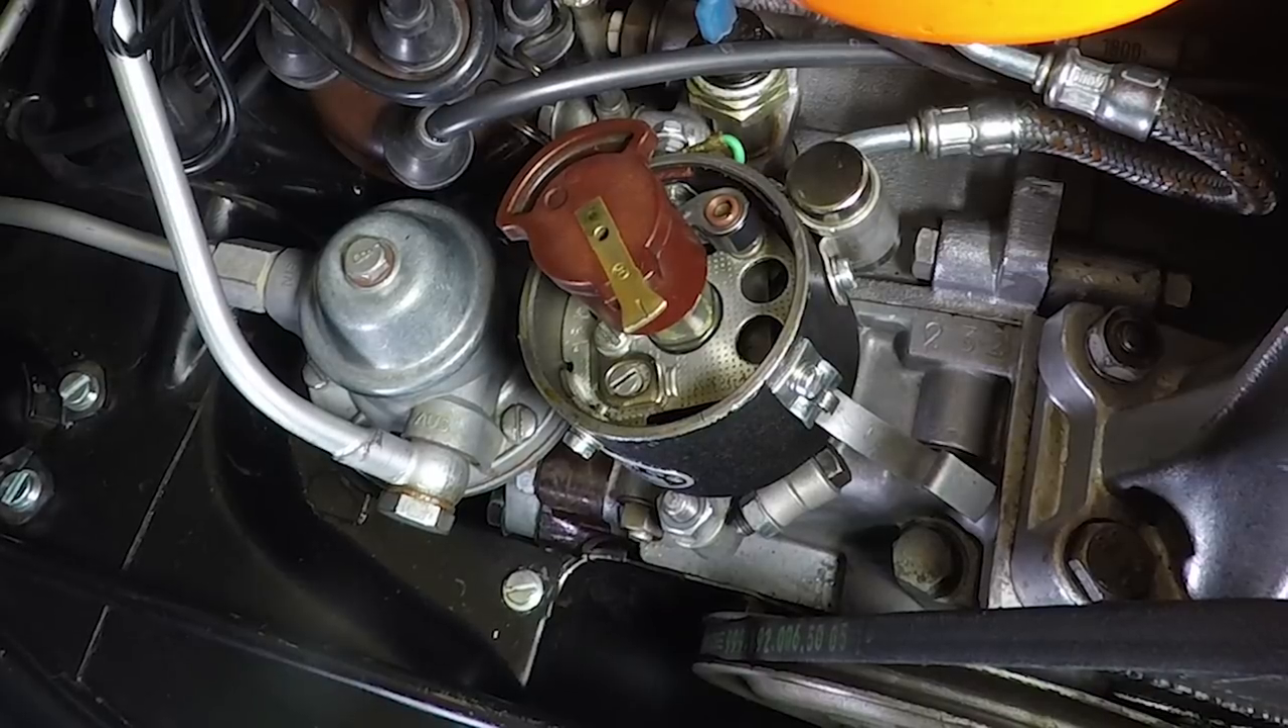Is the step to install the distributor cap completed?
No.